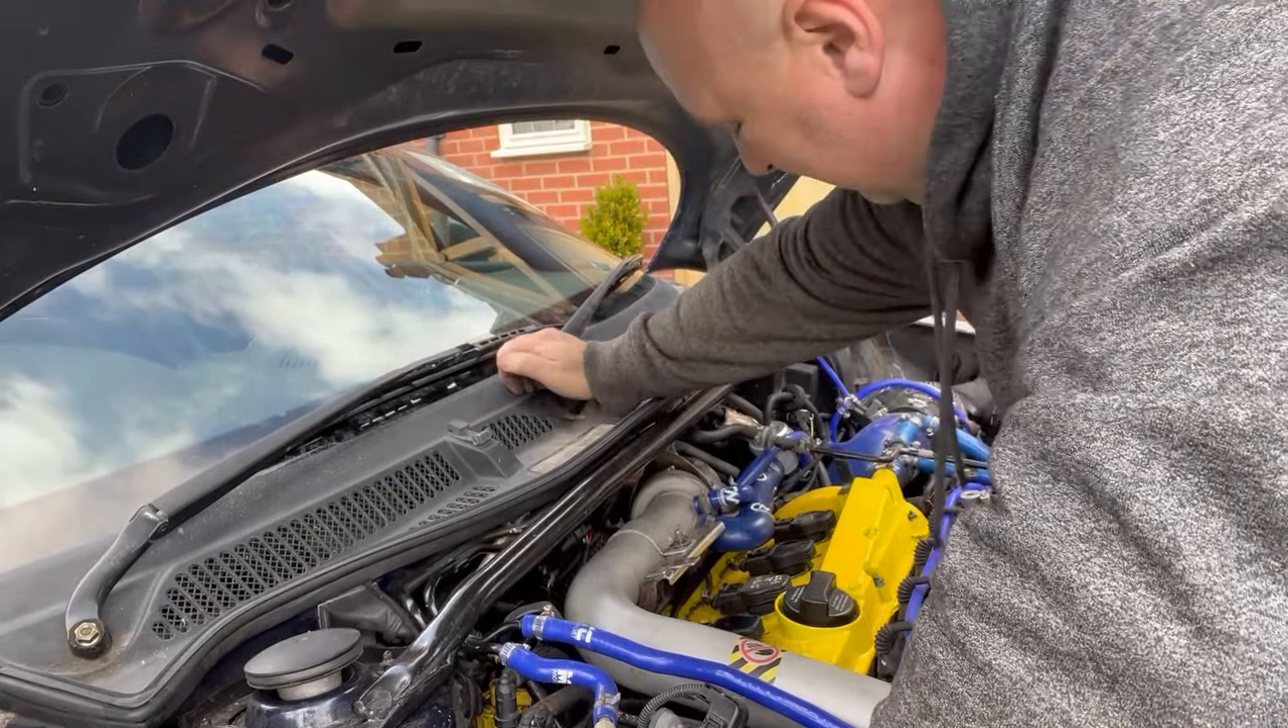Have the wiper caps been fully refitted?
No.